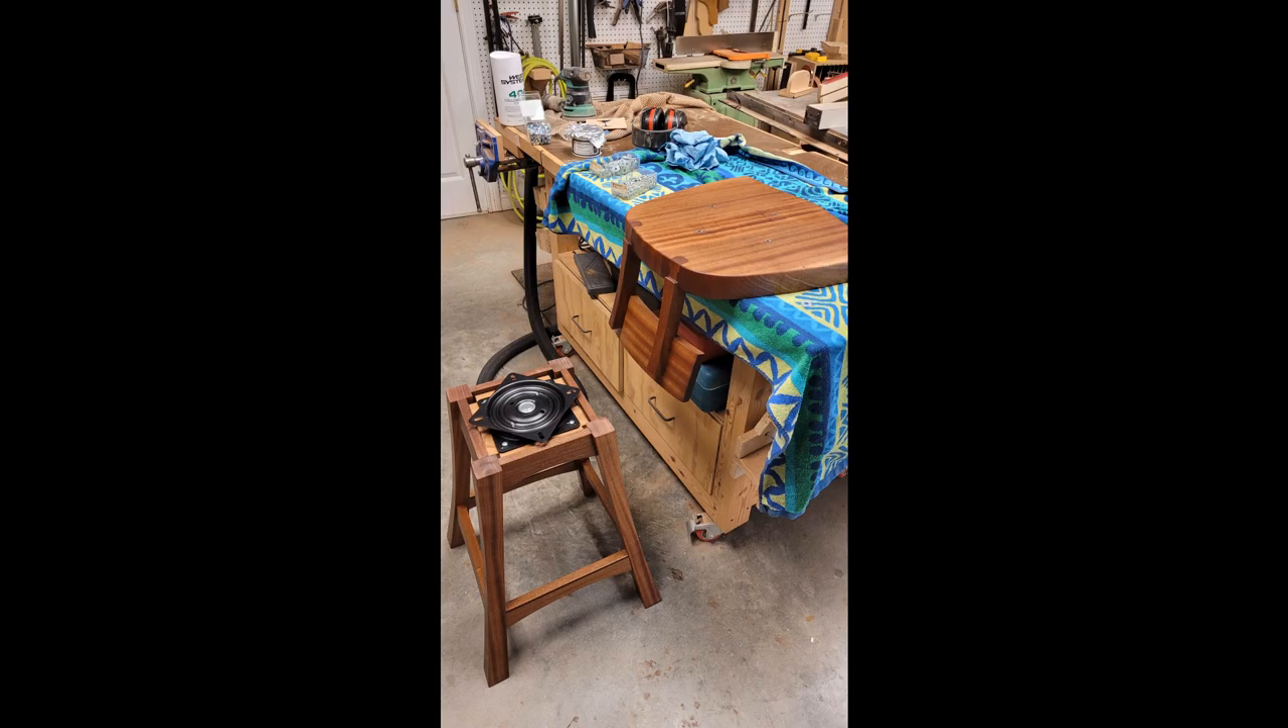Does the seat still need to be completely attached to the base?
Yes.